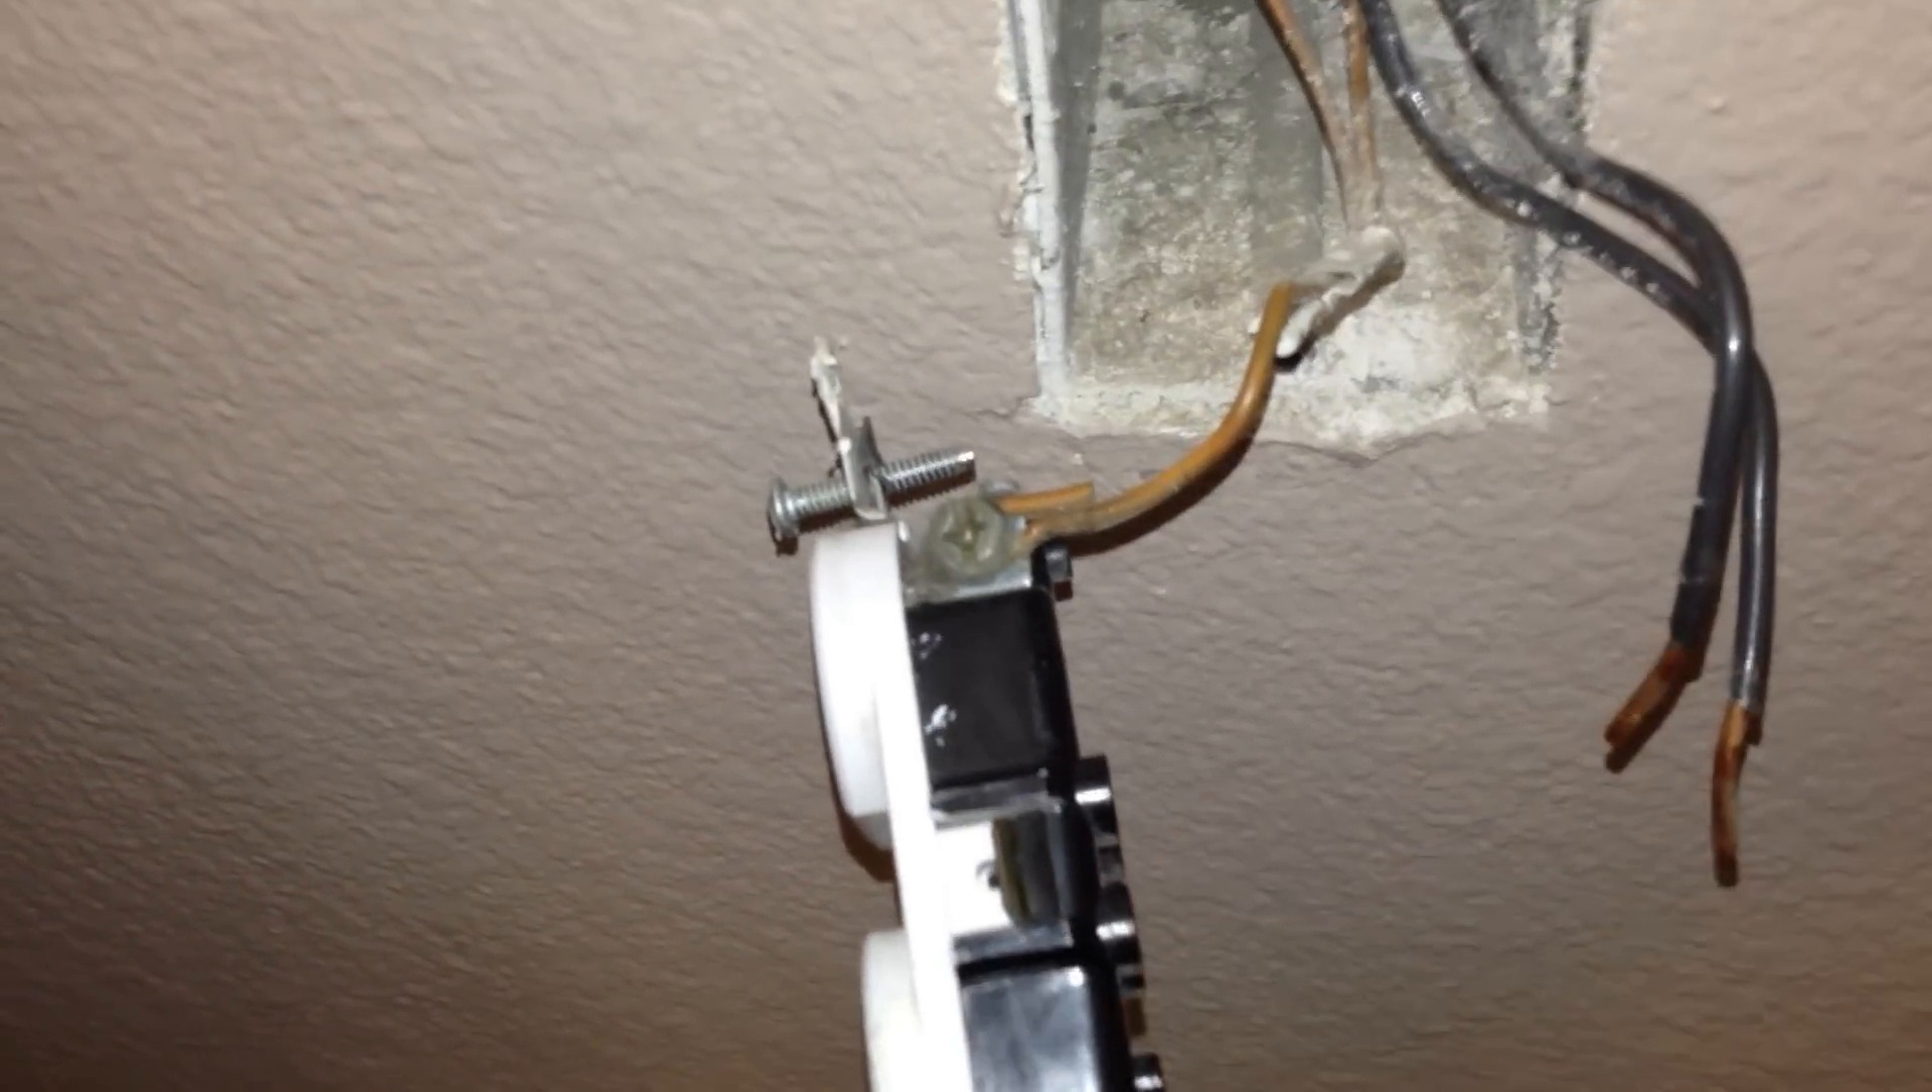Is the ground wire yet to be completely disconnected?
Yes.